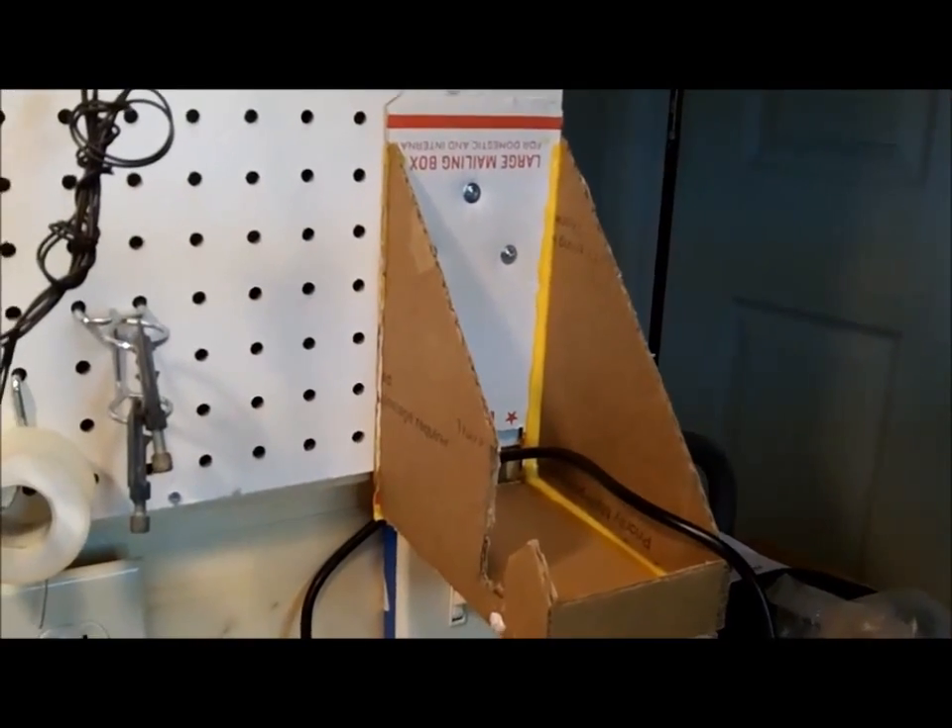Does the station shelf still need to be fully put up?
No.